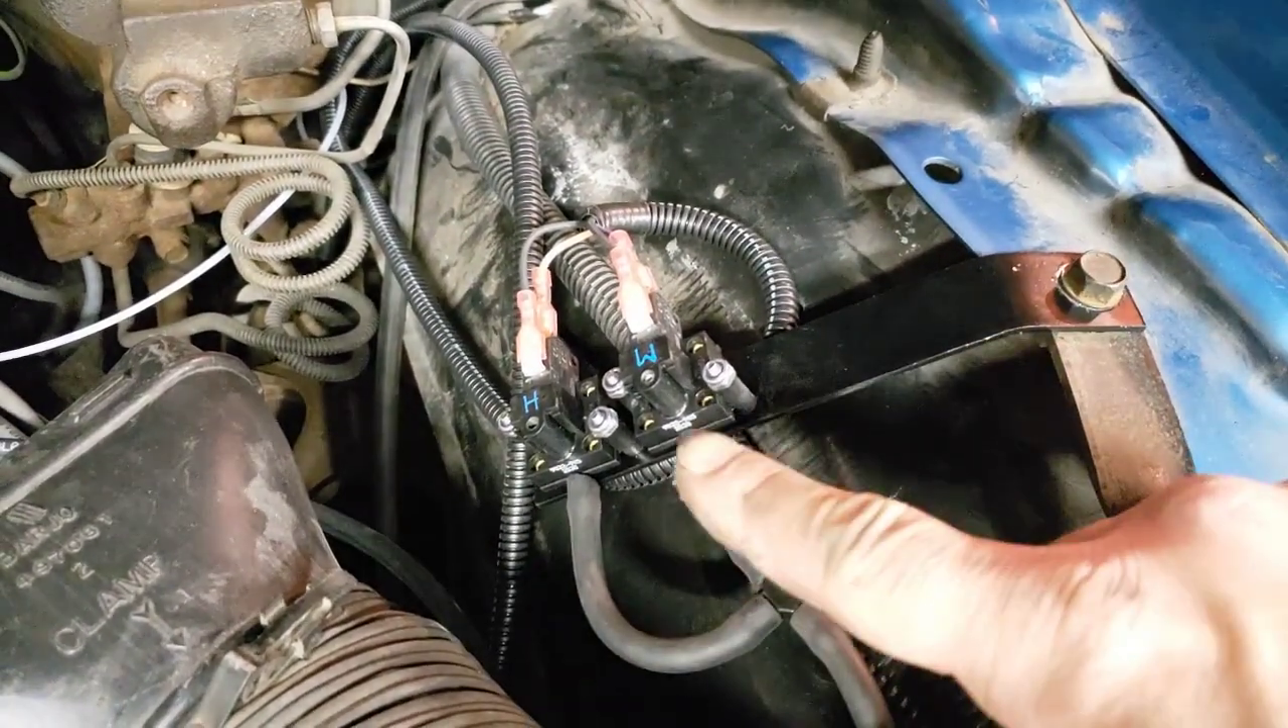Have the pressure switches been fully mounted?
Yes.